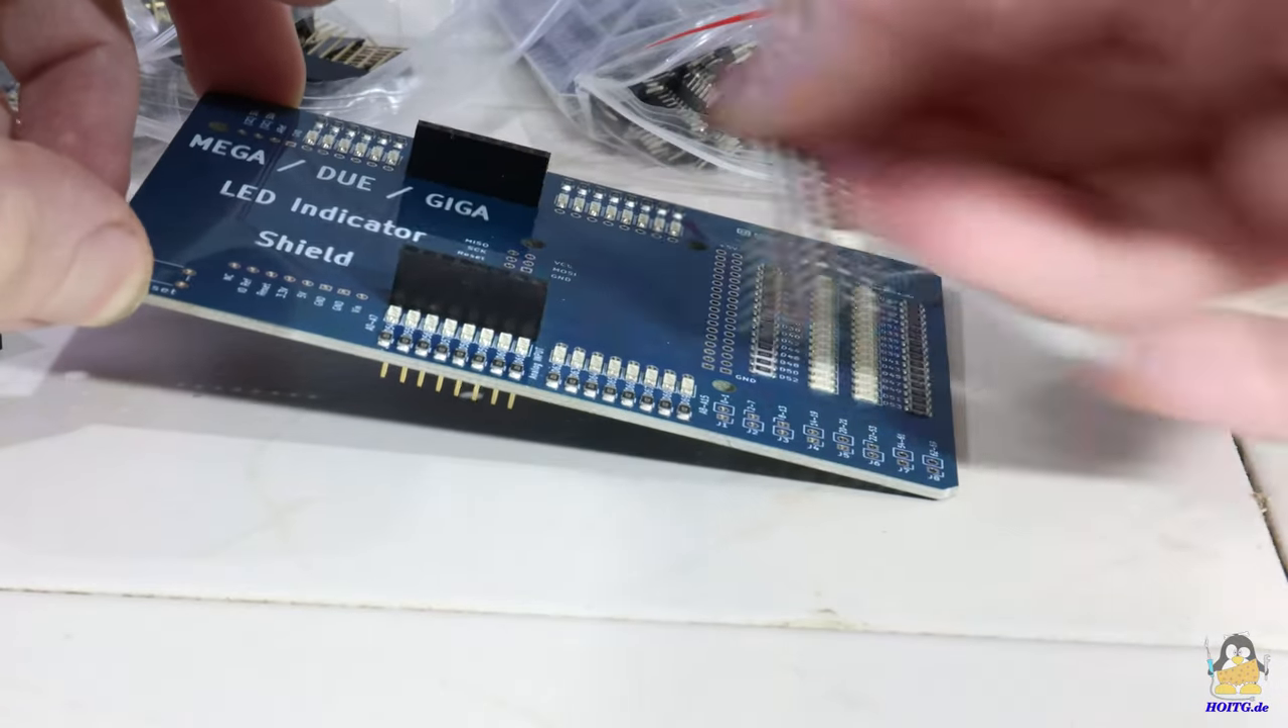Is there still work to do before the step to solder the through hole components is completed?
Yes.